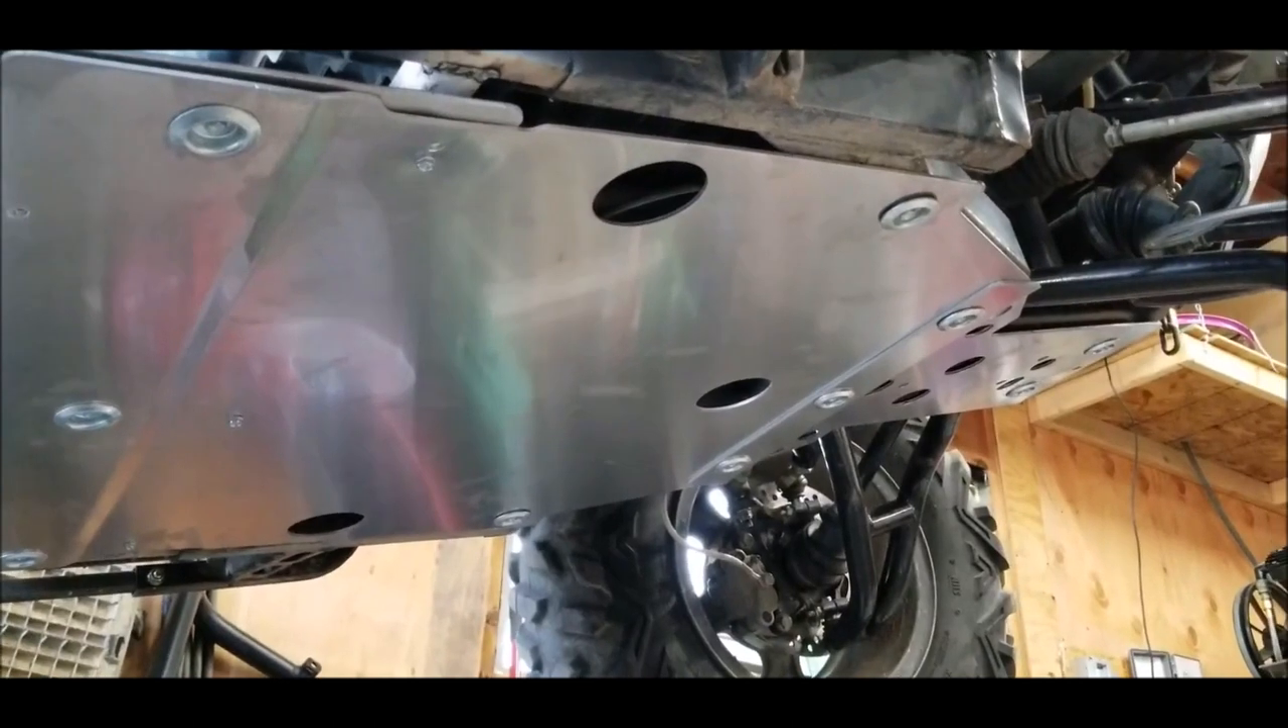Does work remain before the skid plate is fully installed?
No.